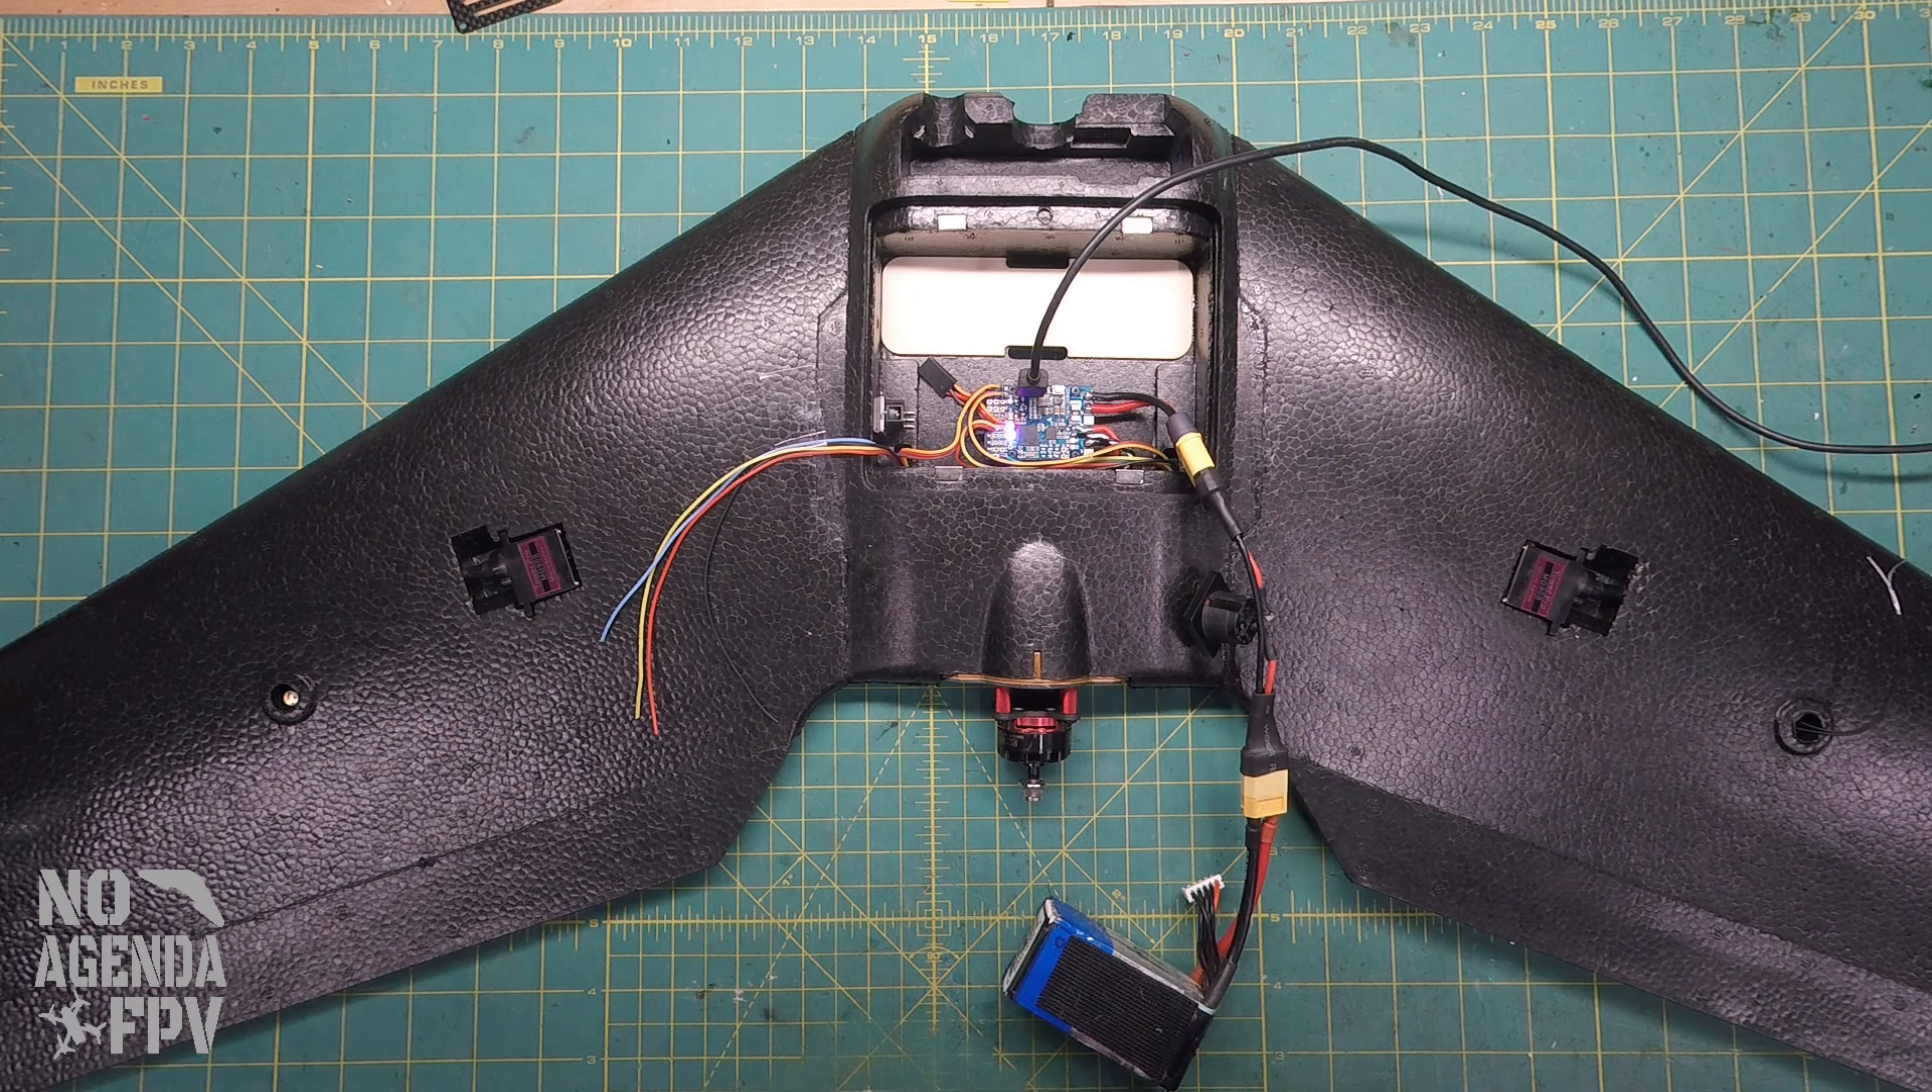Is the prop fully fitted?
No.